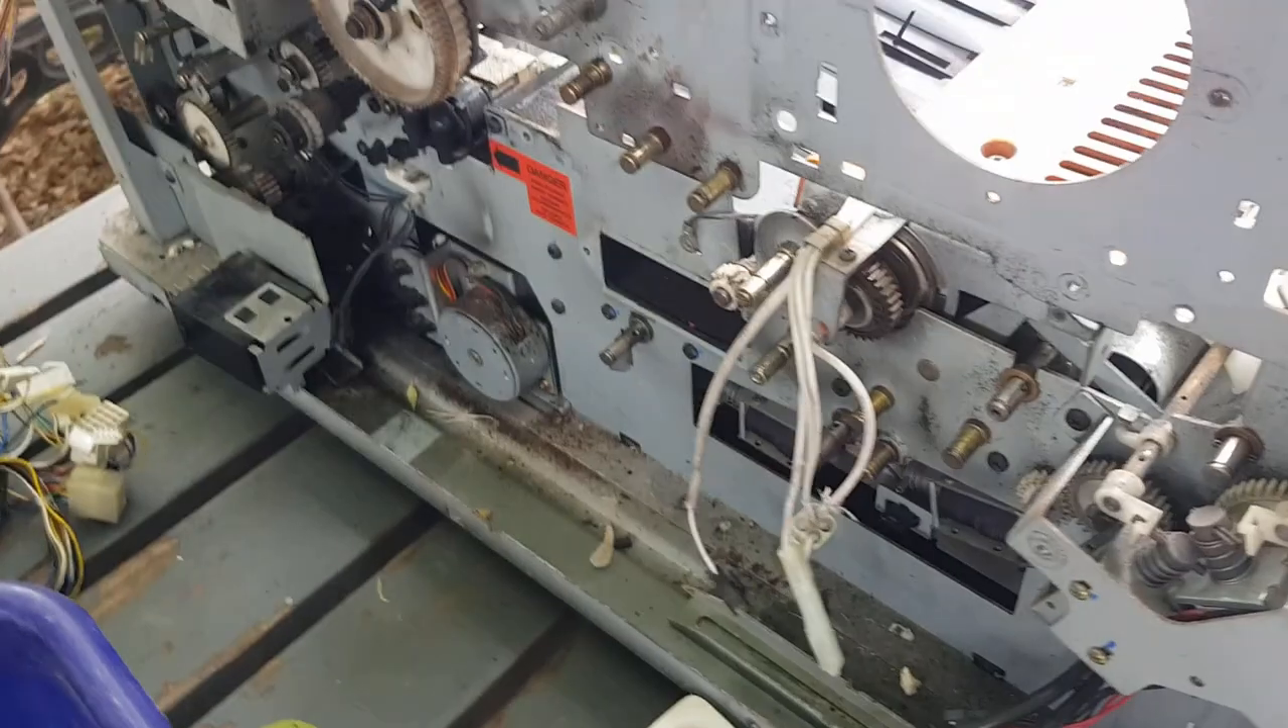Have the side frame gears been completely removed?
No.